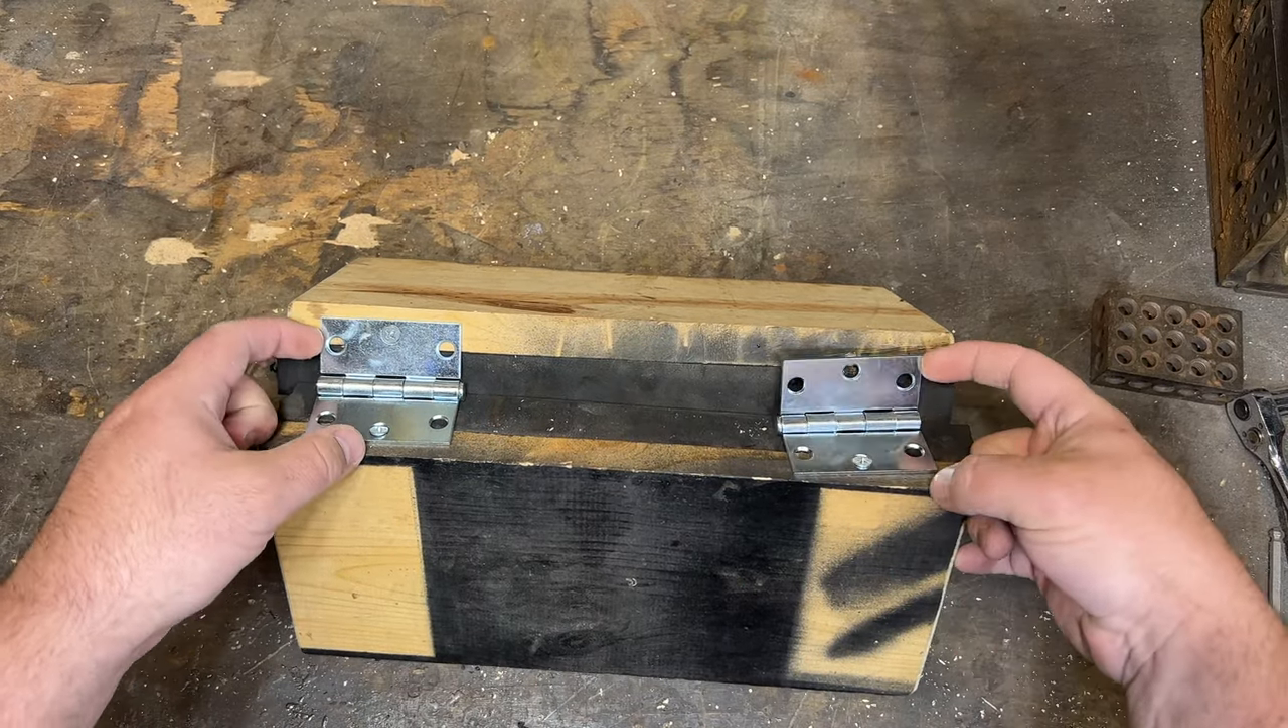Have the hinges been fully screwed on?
No.